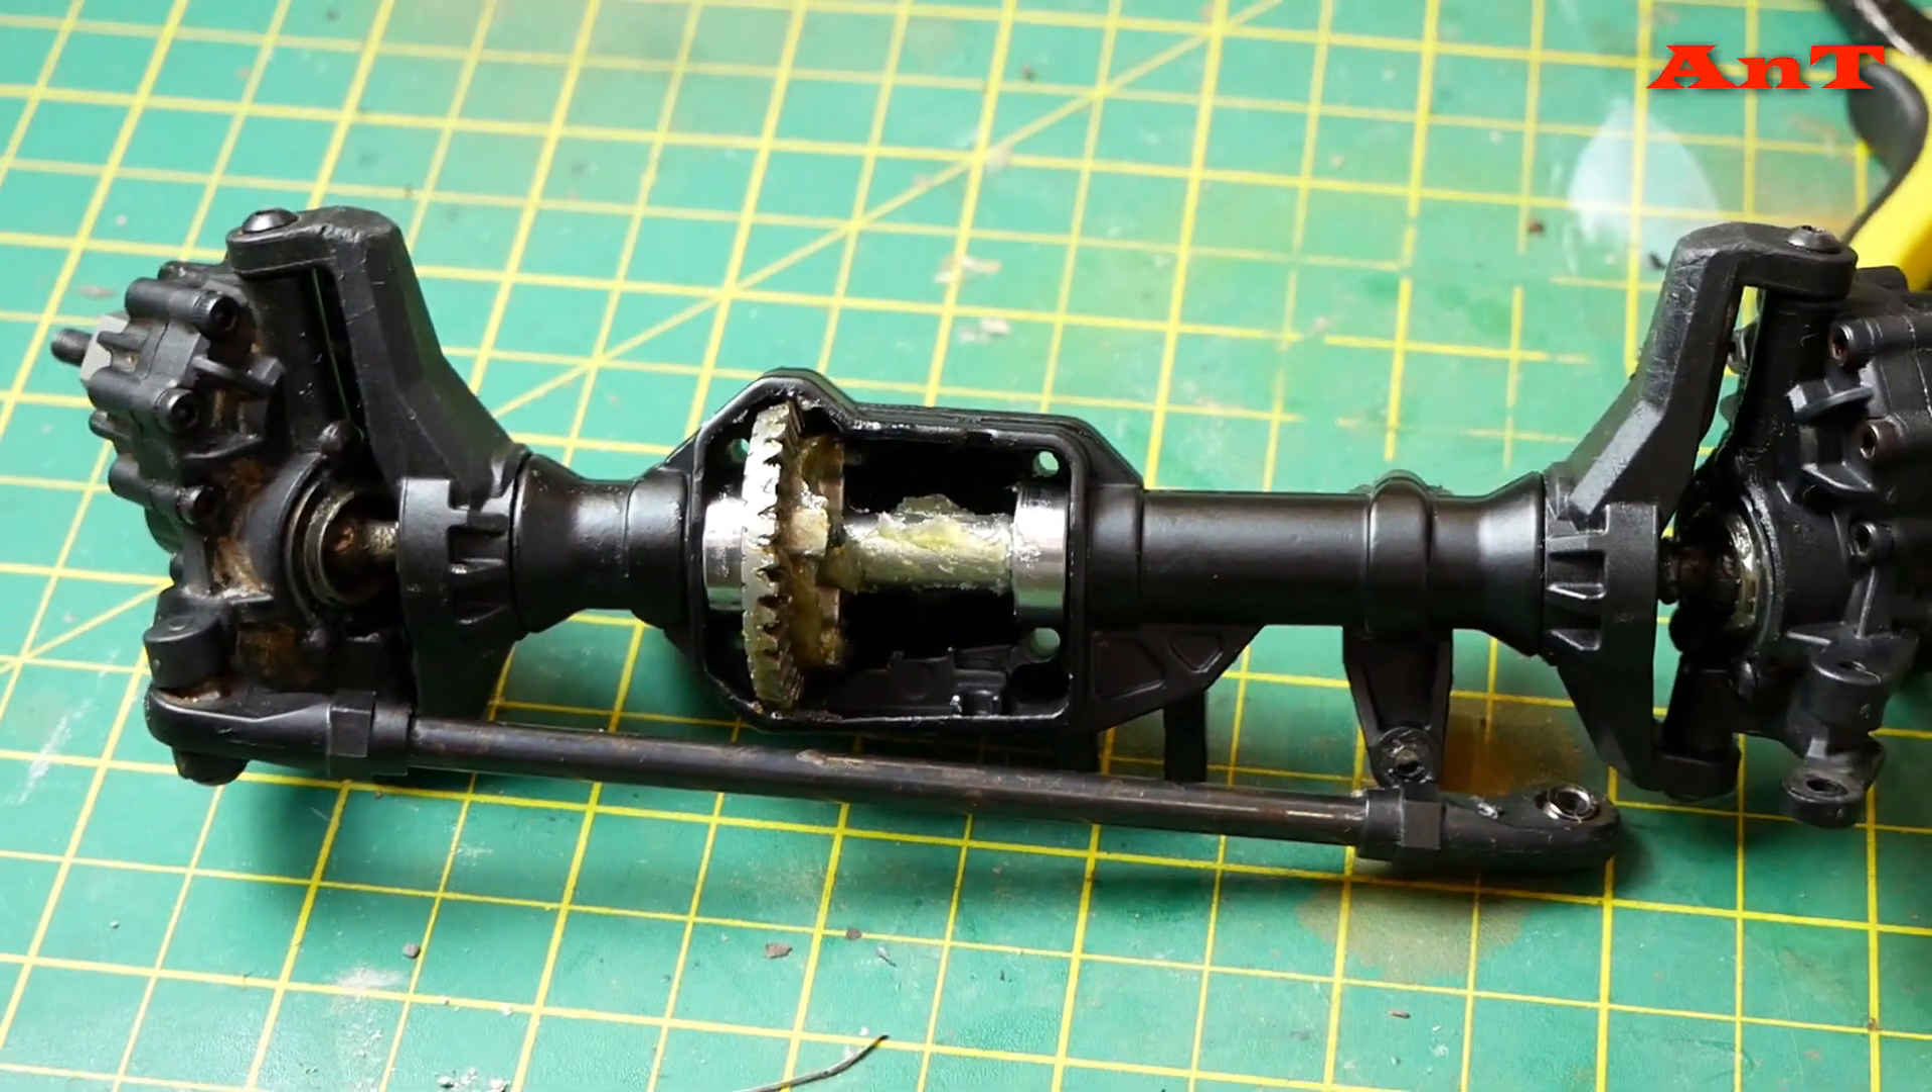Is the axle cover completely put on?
No.